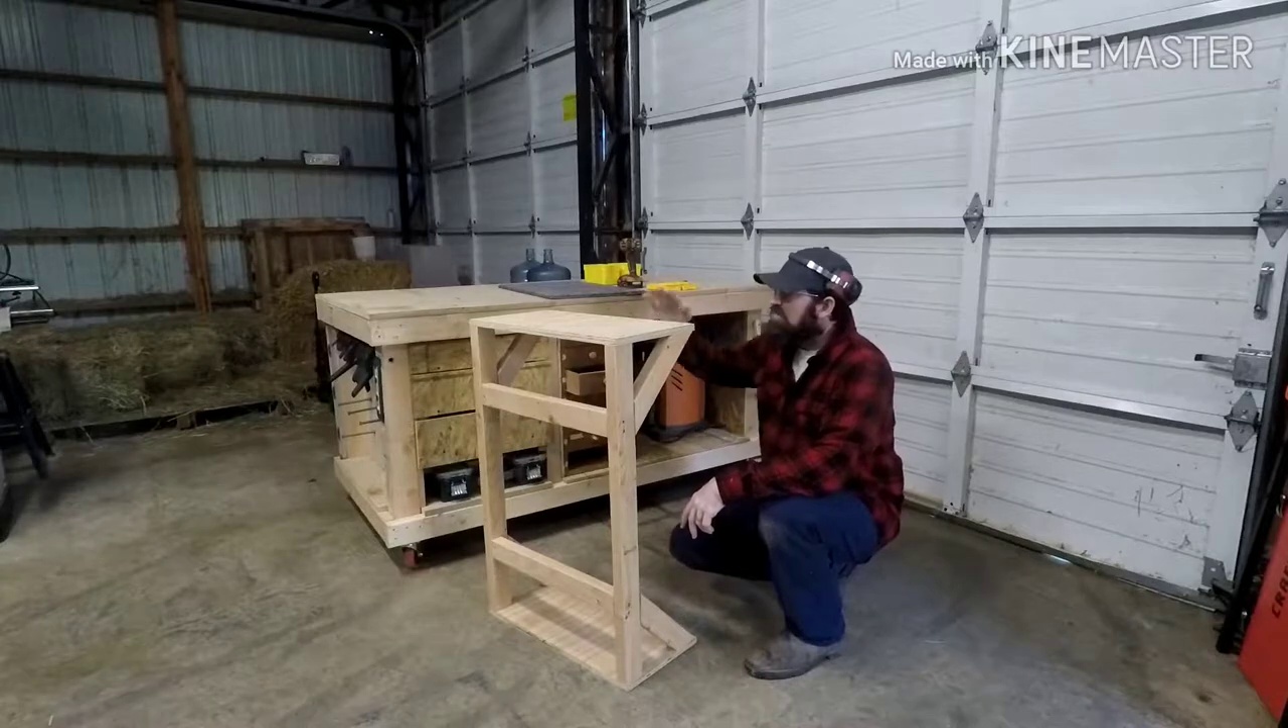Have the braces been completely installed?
Yes.